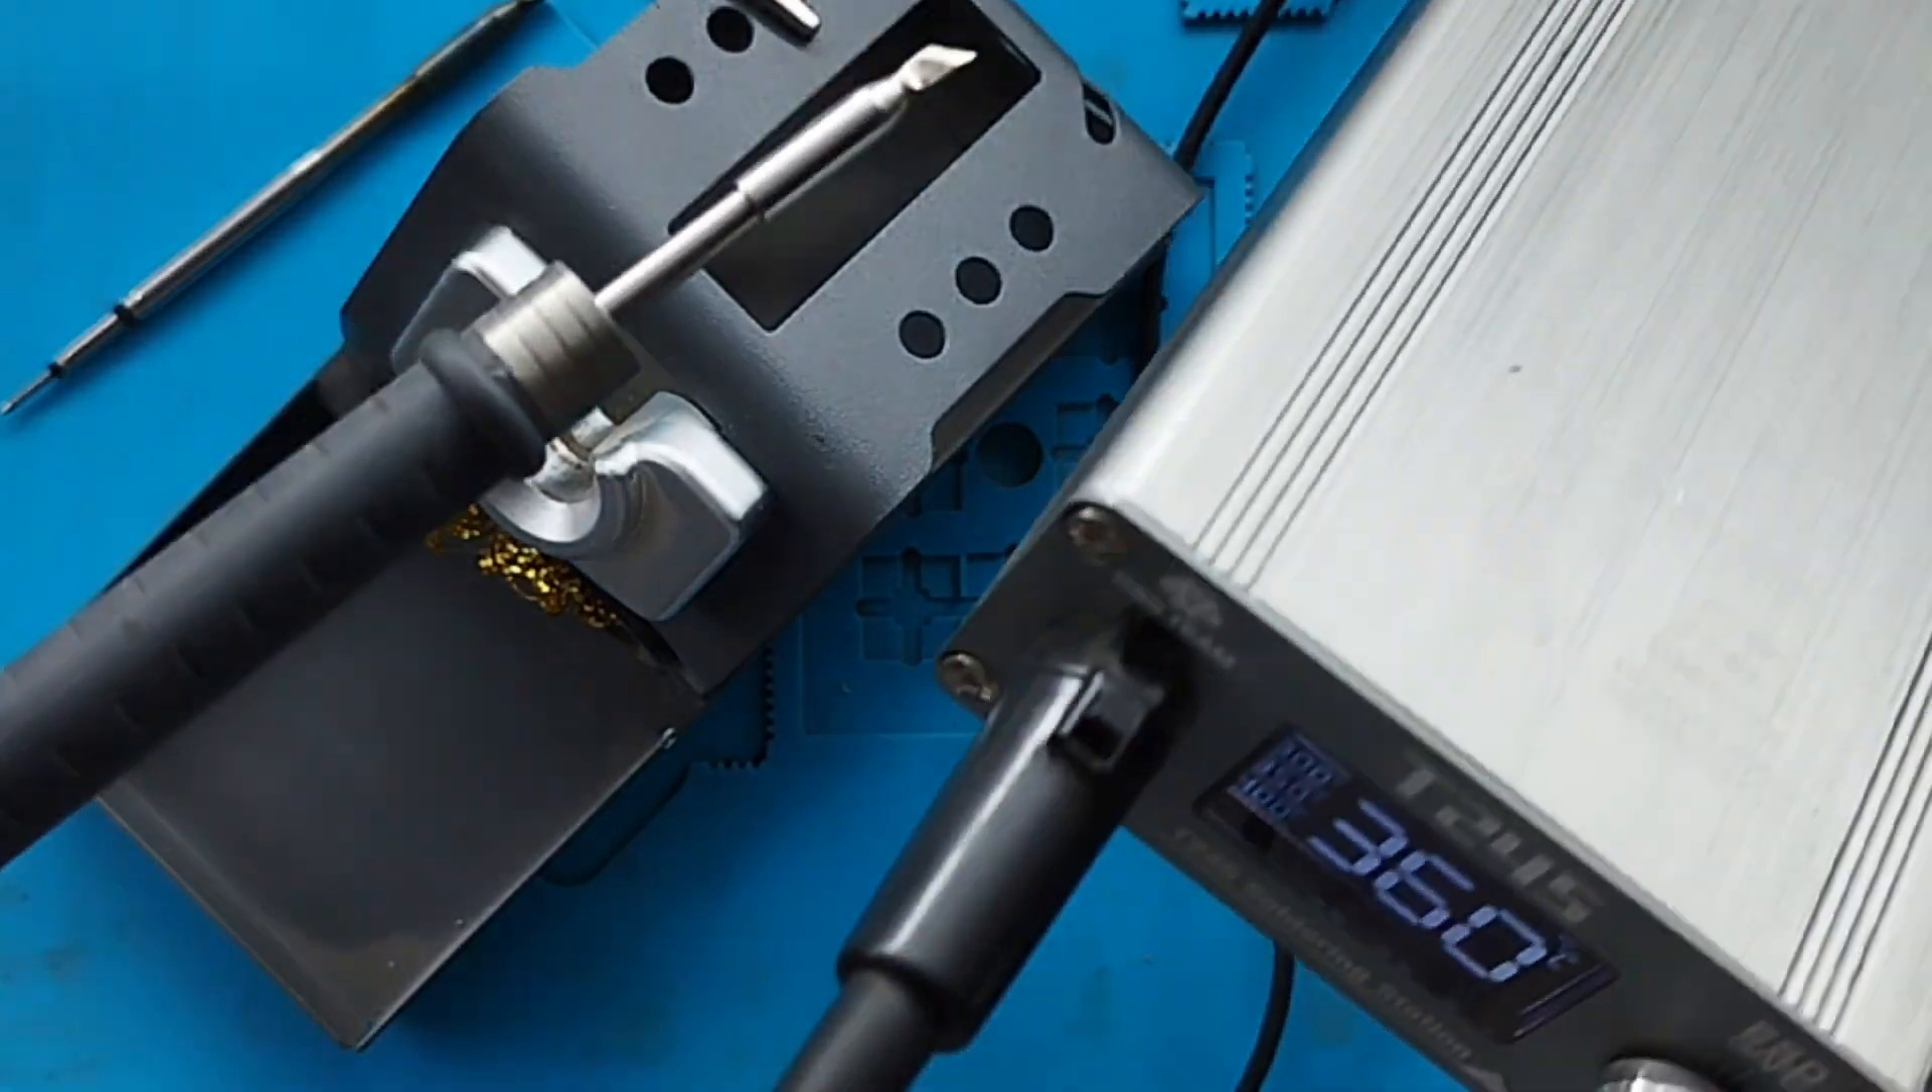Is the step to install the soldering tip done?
Yes.